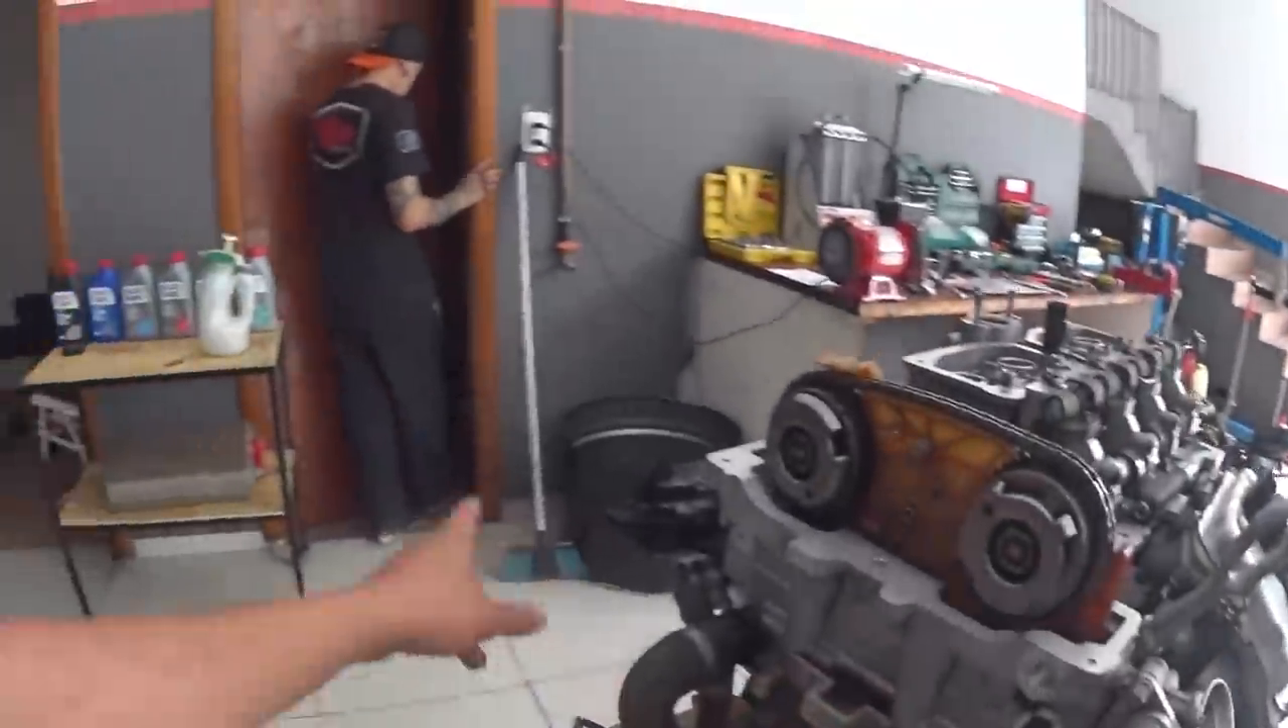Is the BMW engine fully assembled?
No.